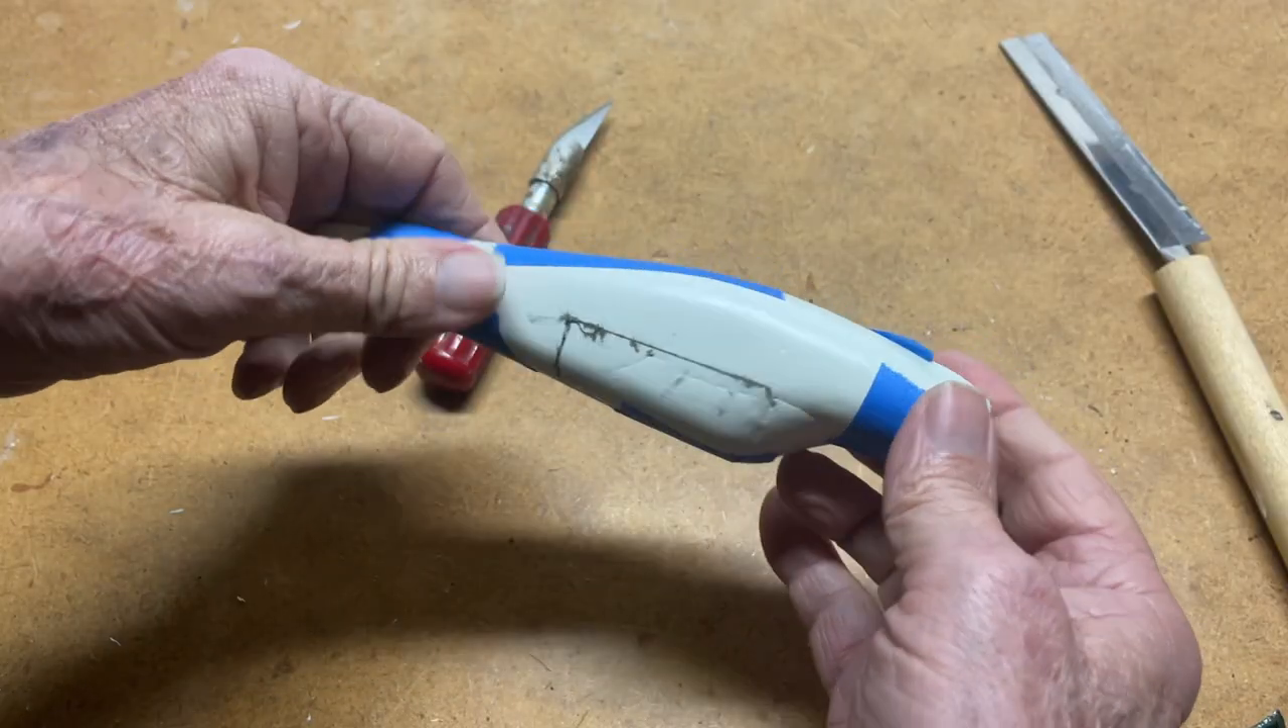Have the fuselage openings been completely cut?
No.